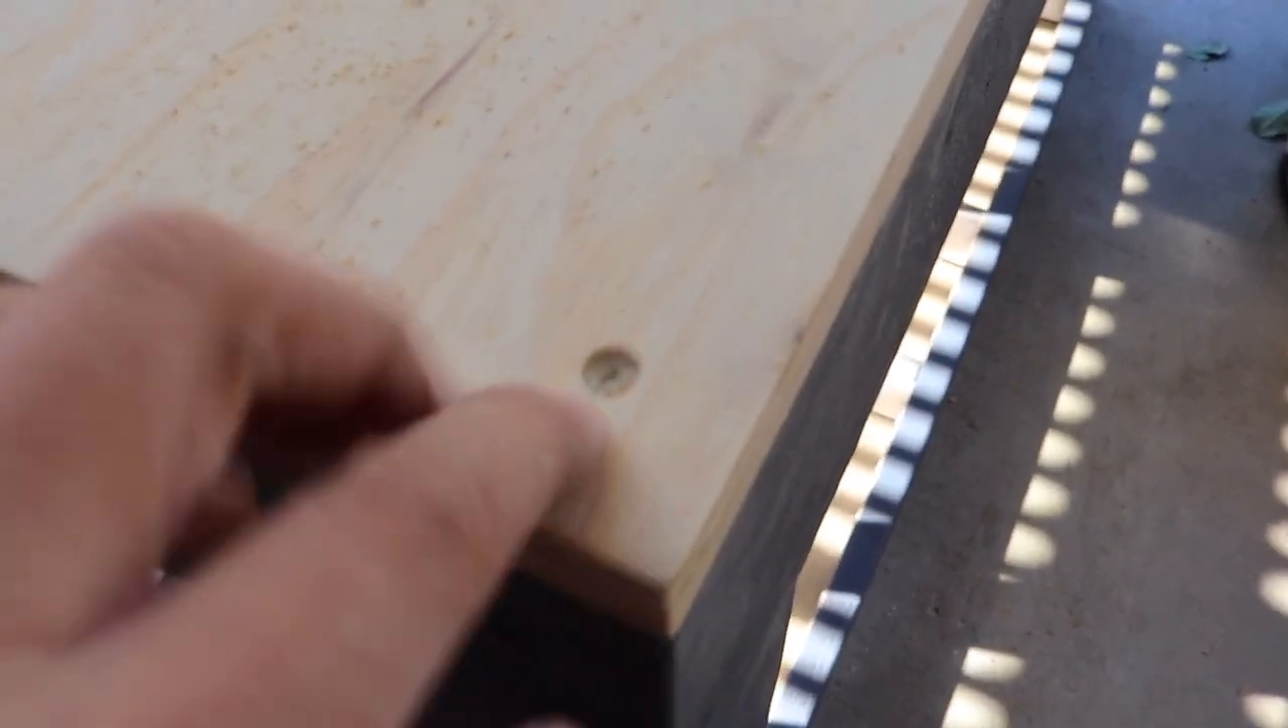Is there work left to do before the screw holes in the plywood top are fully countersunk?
No.